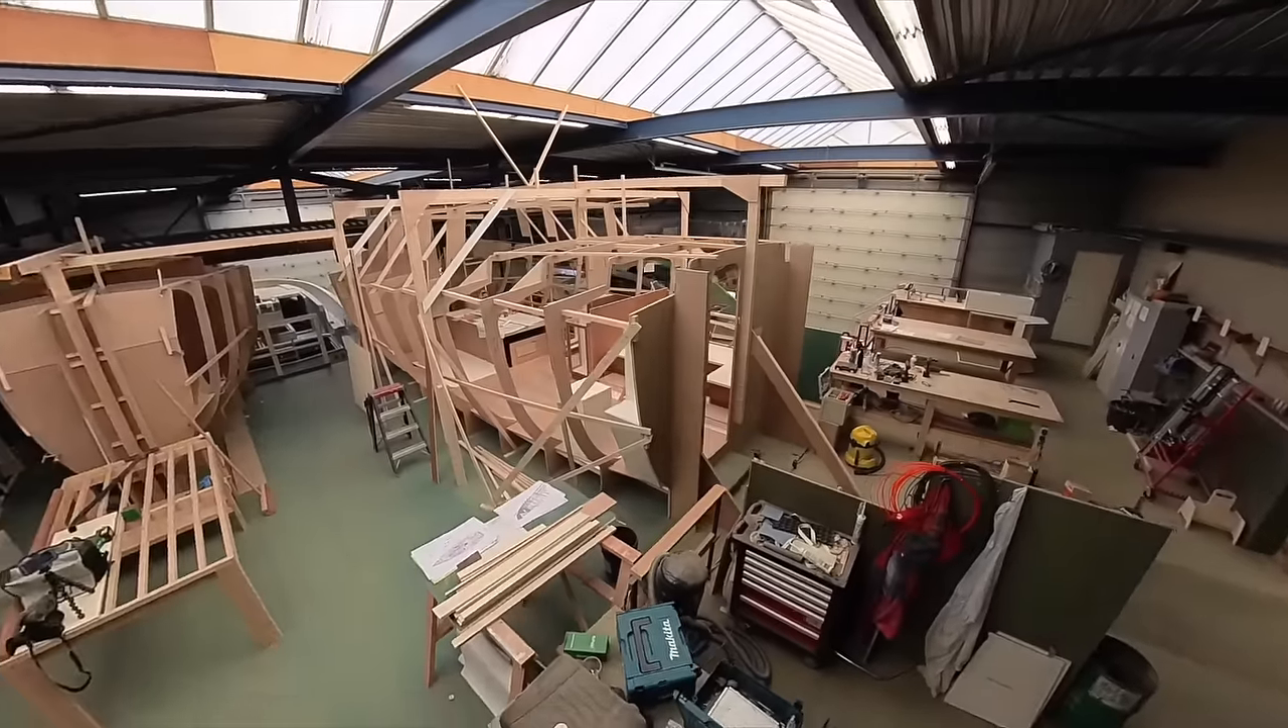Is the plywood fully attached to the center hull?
No.